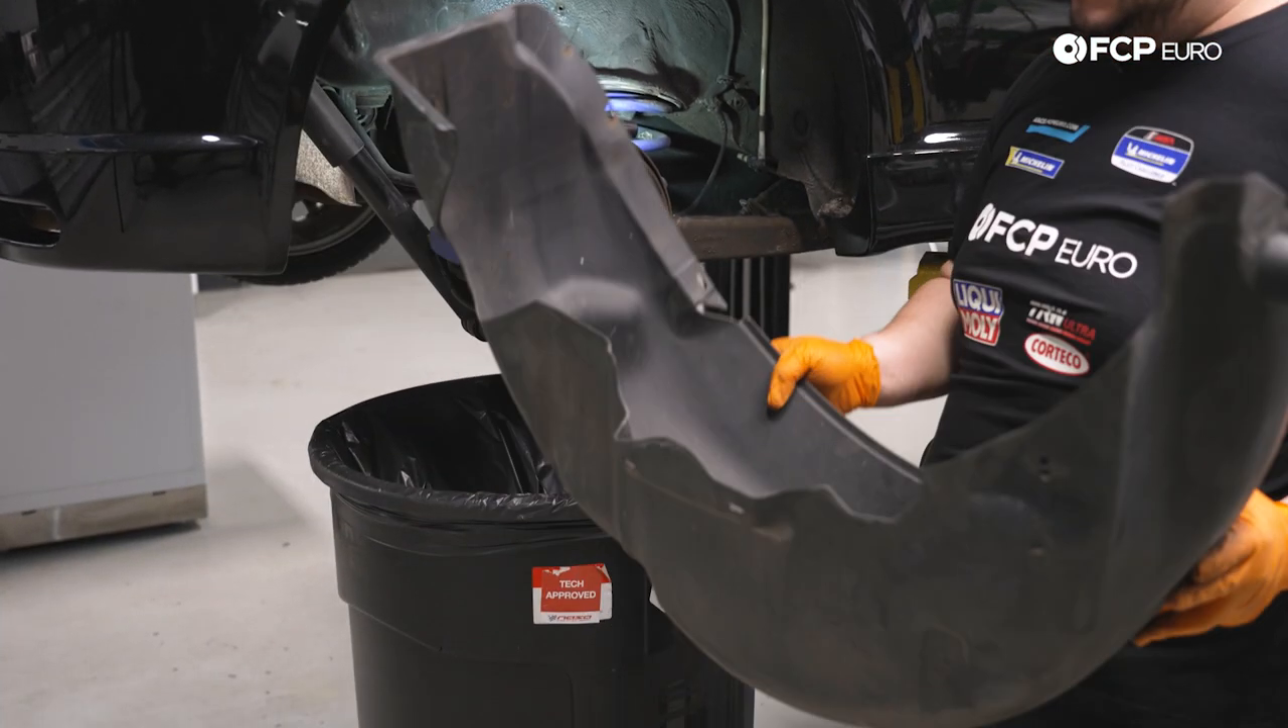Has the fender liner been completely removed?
Yes.